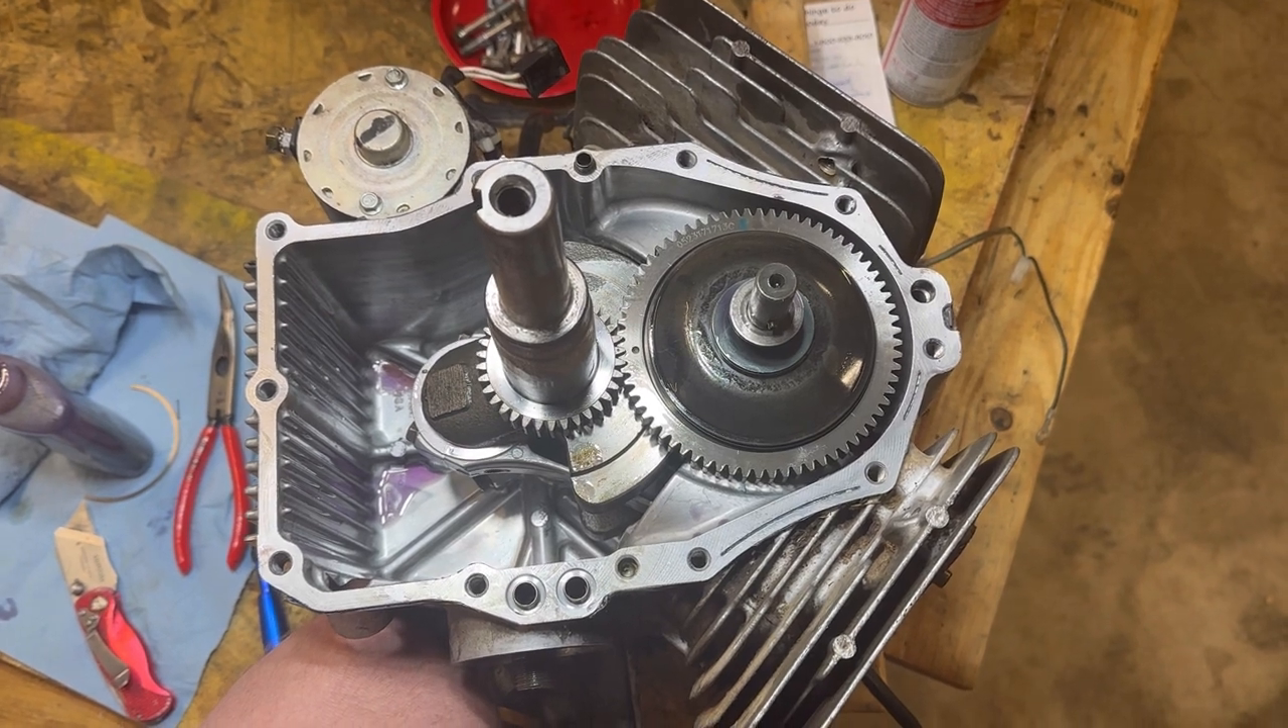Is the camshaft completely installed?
Yes.